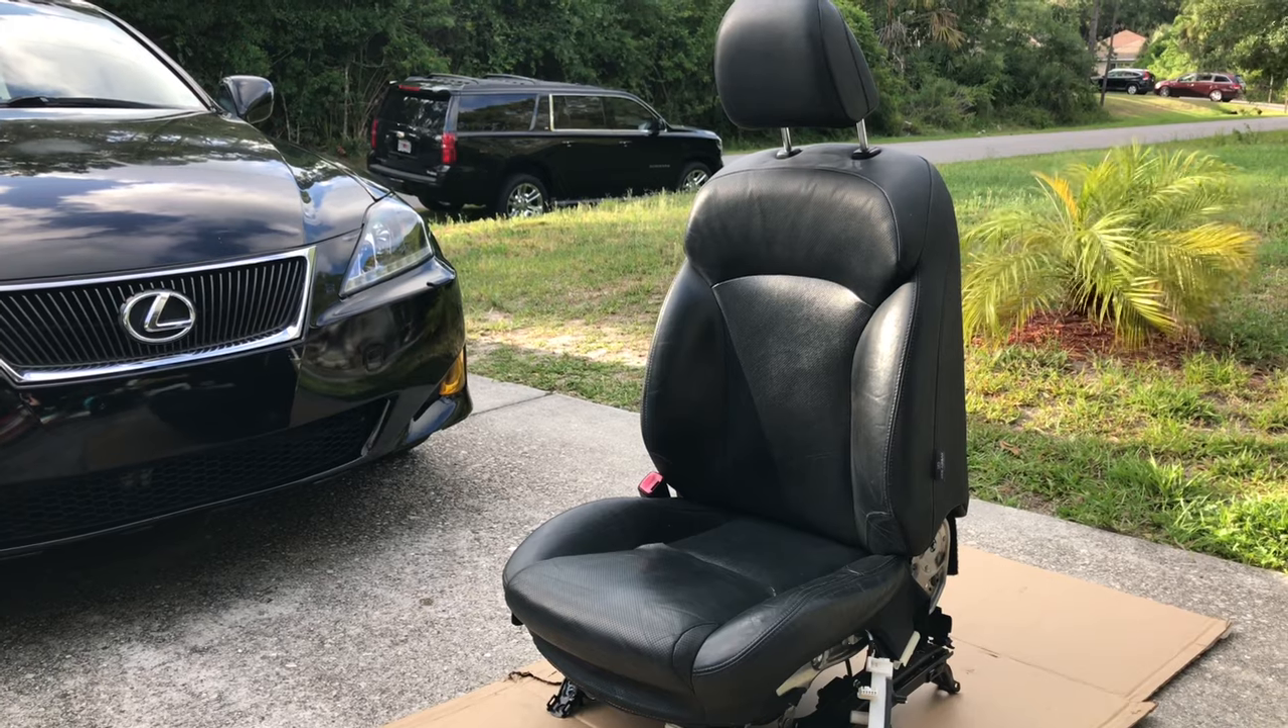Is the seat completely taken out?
Yes.